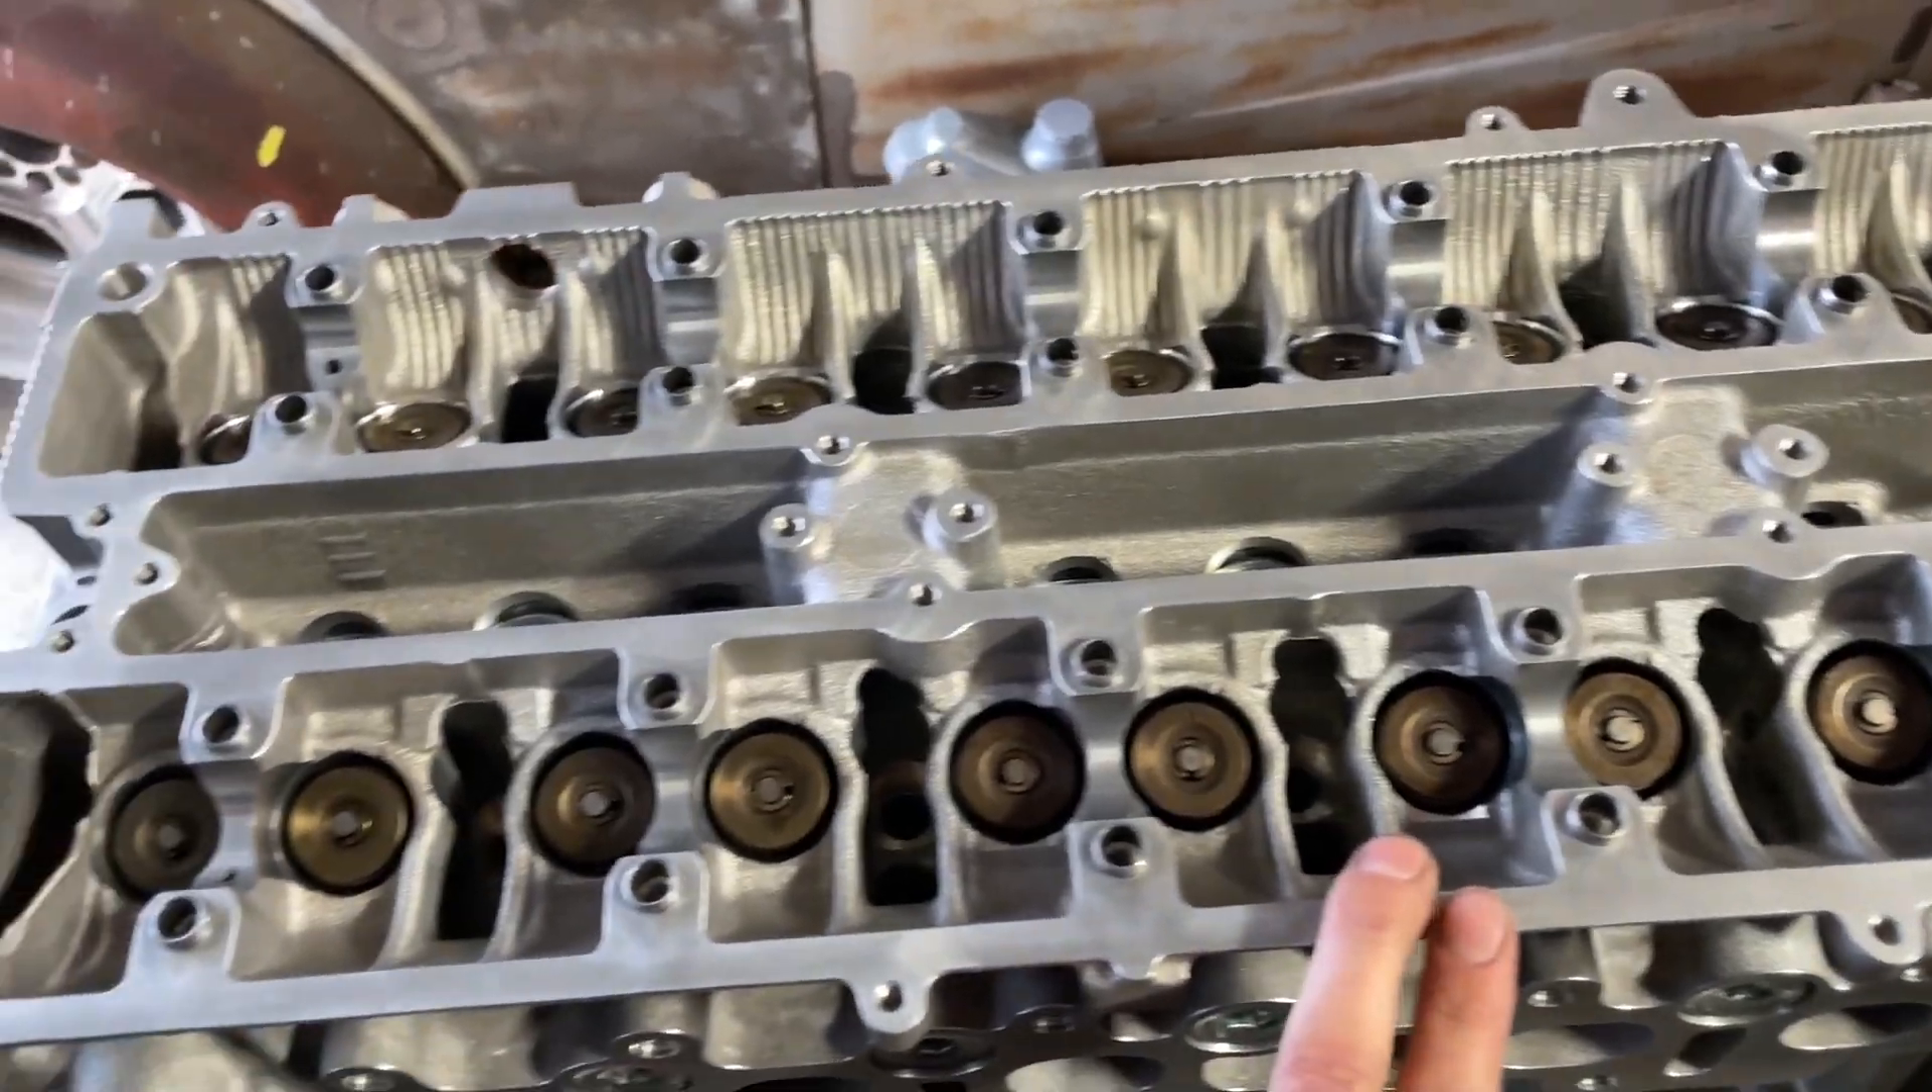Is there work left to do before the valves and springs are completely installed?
No.